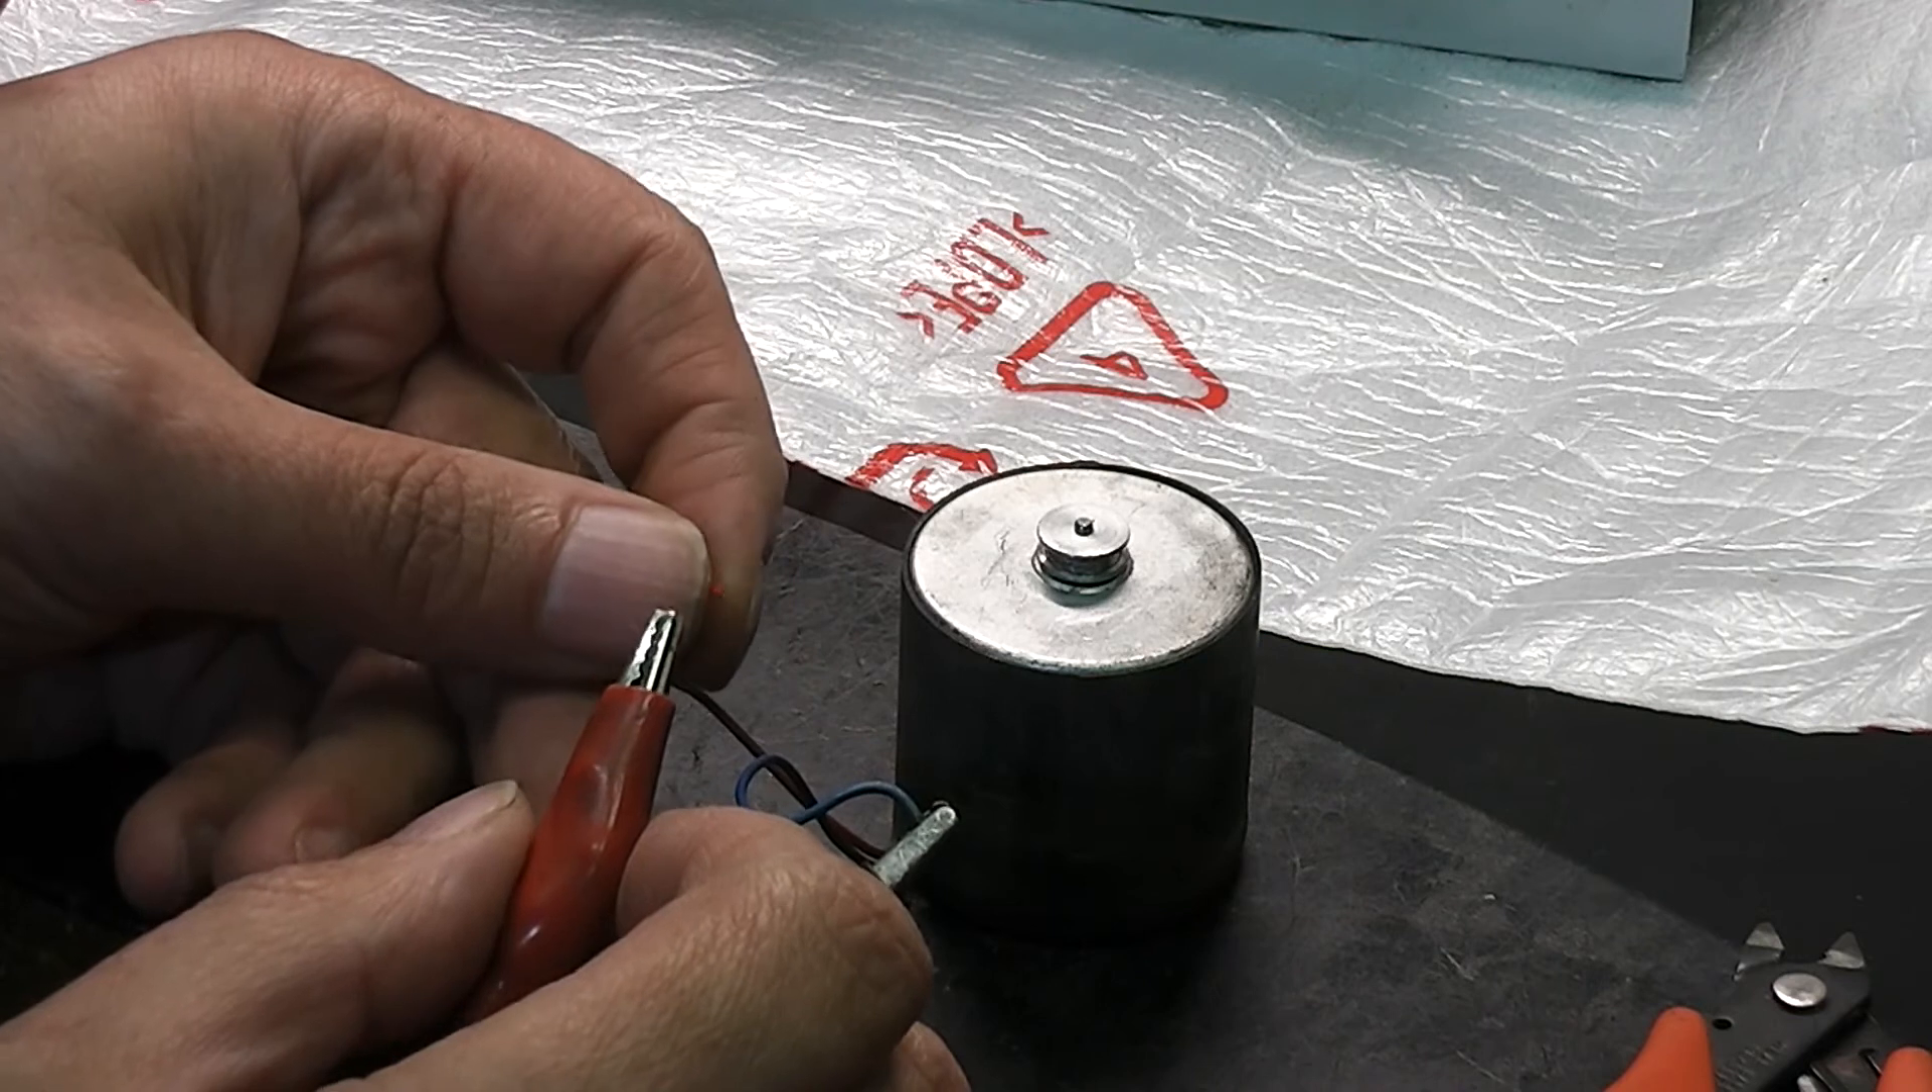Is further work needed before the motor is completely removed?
No.